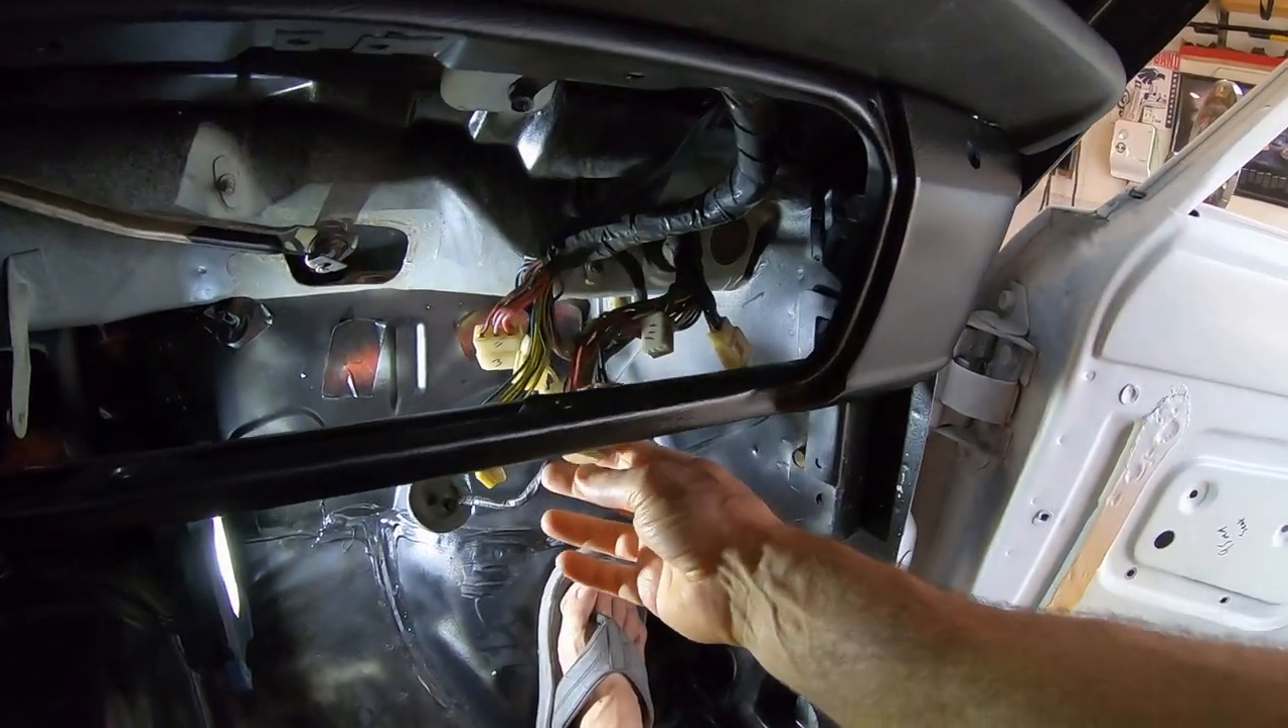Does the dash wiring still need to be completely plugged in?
Yes.